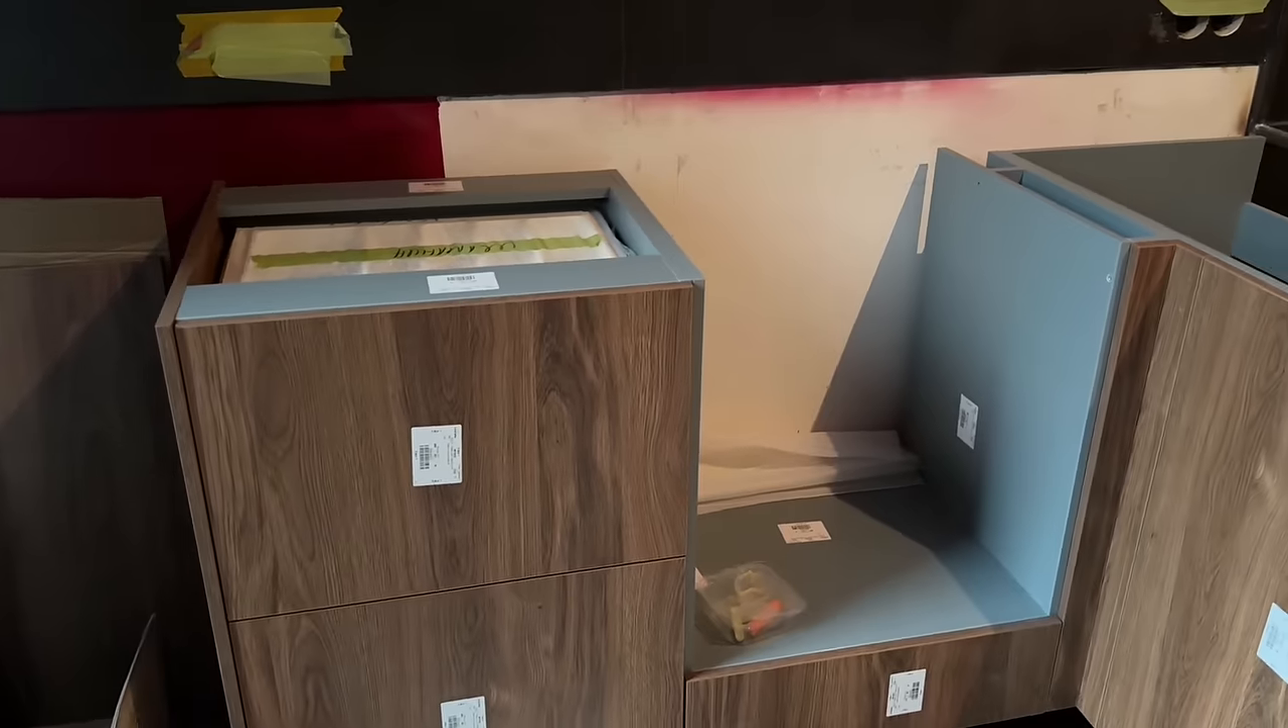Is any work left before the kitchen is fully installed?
Yes.